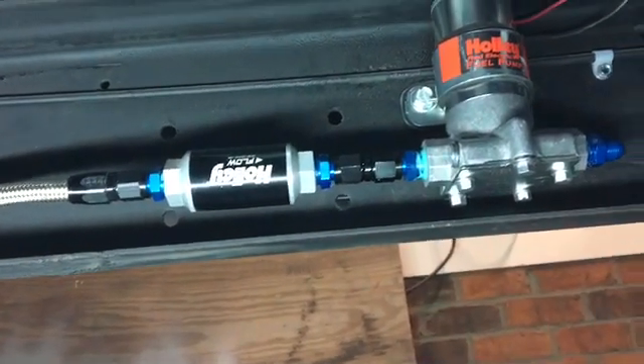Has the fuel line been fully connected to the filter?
Yes.